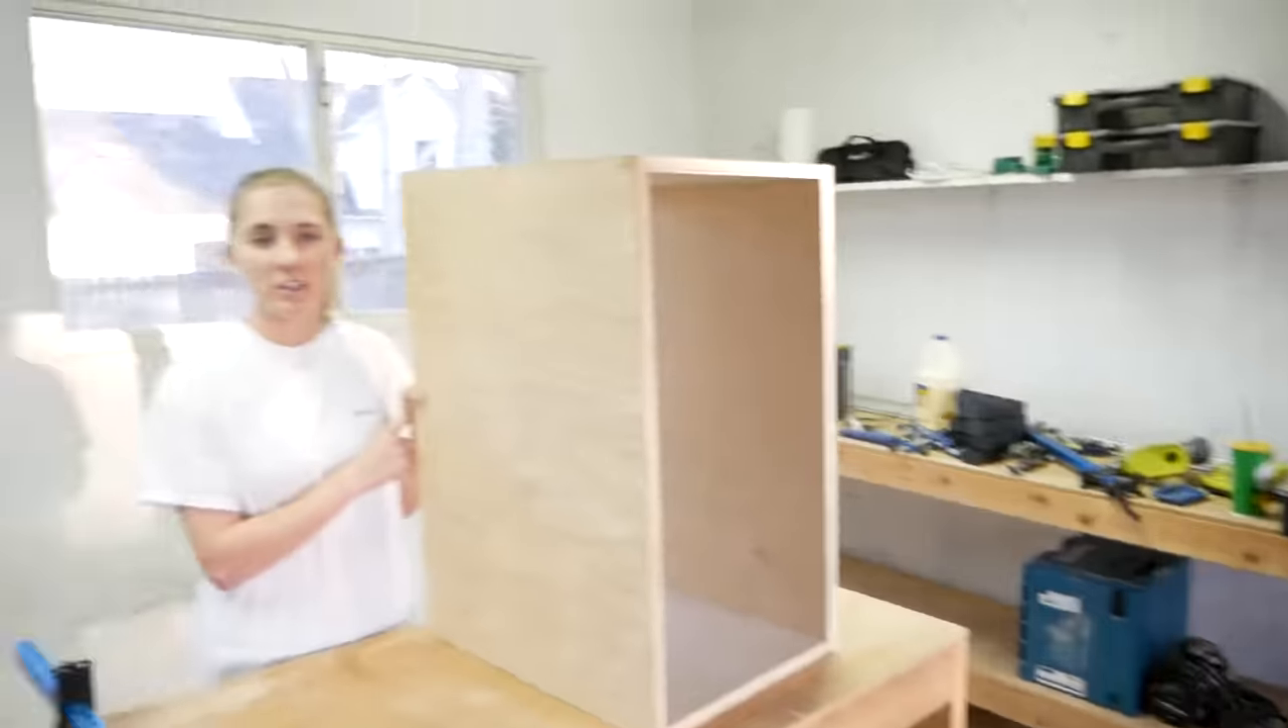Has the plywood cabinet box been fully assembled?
Yes.